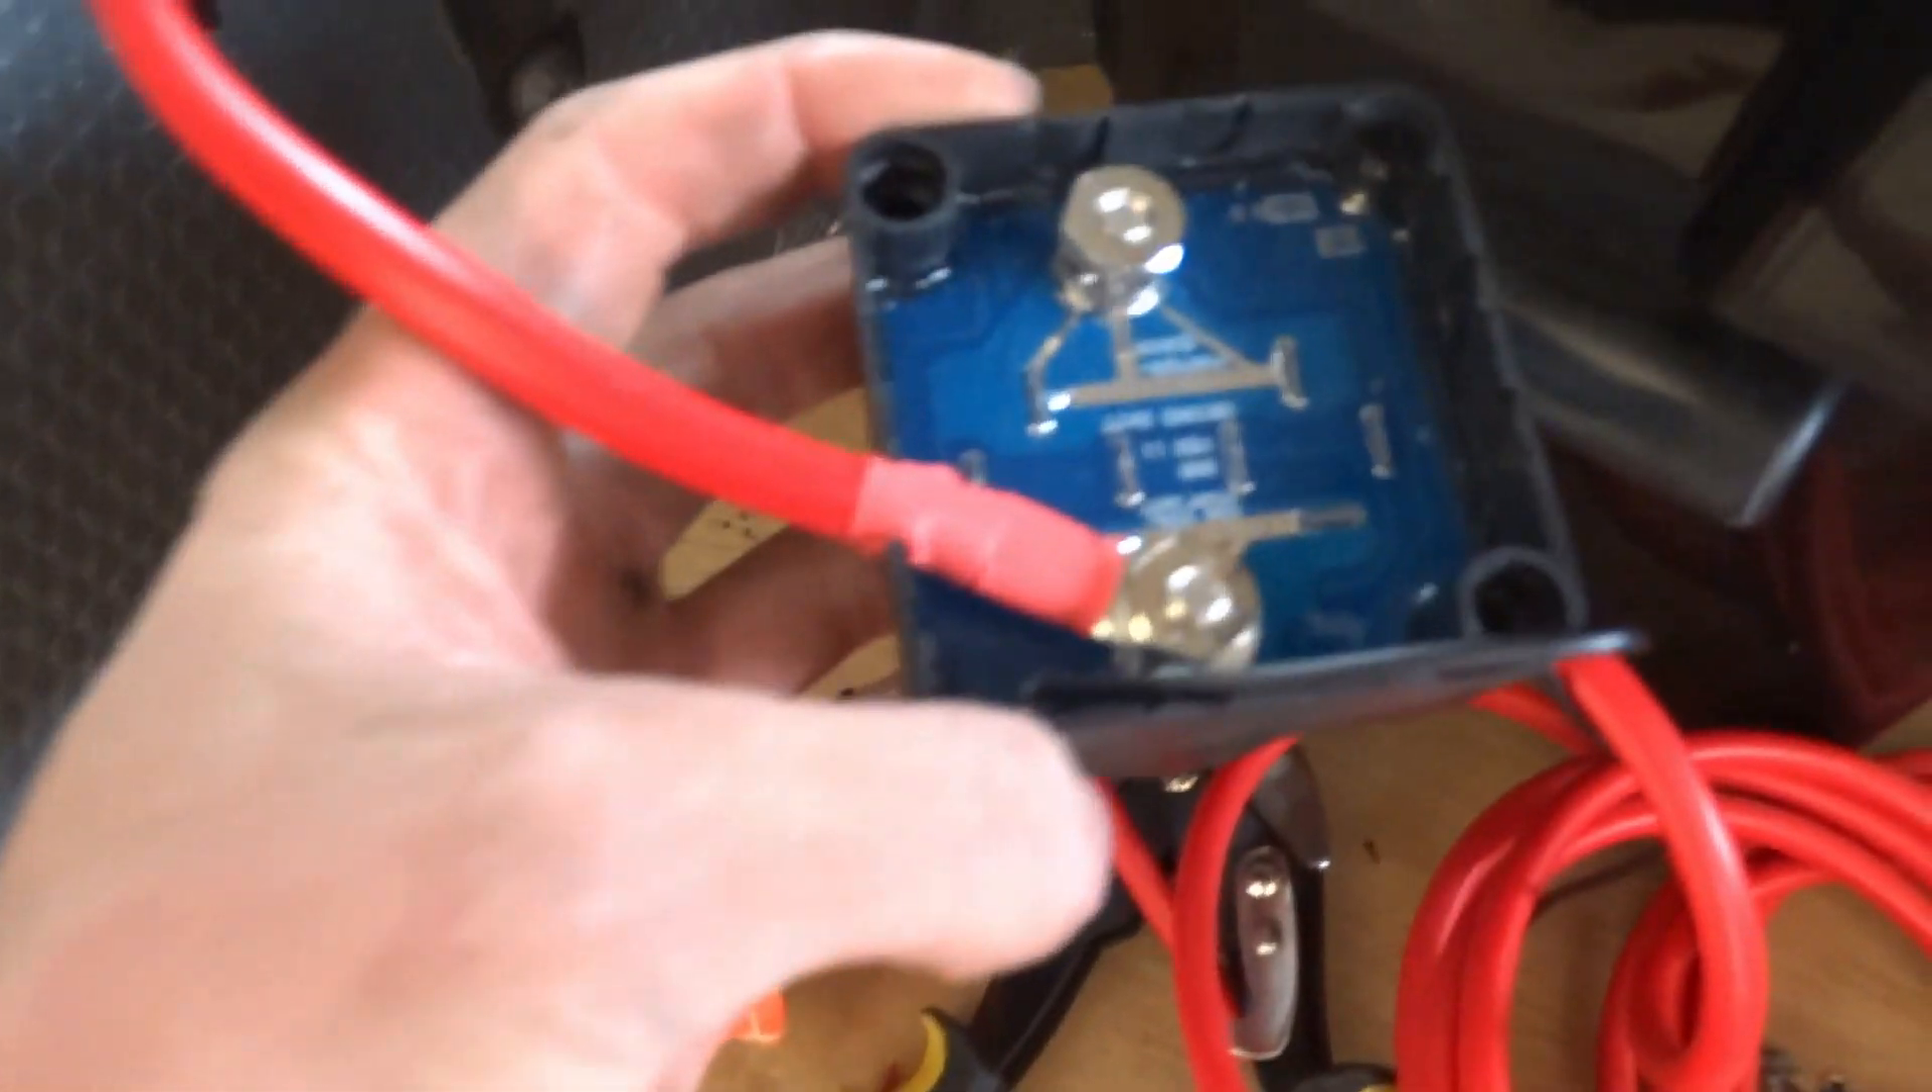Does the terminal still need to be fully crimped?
No.